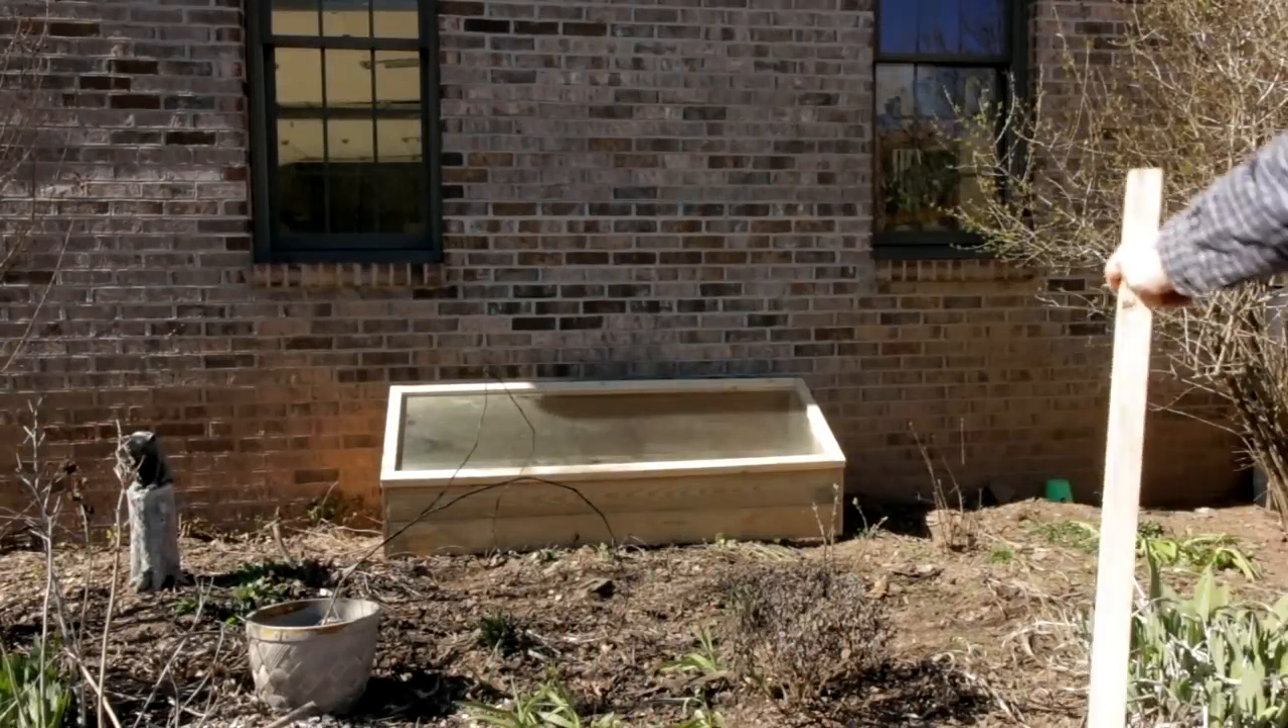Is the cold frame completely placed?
Yes.